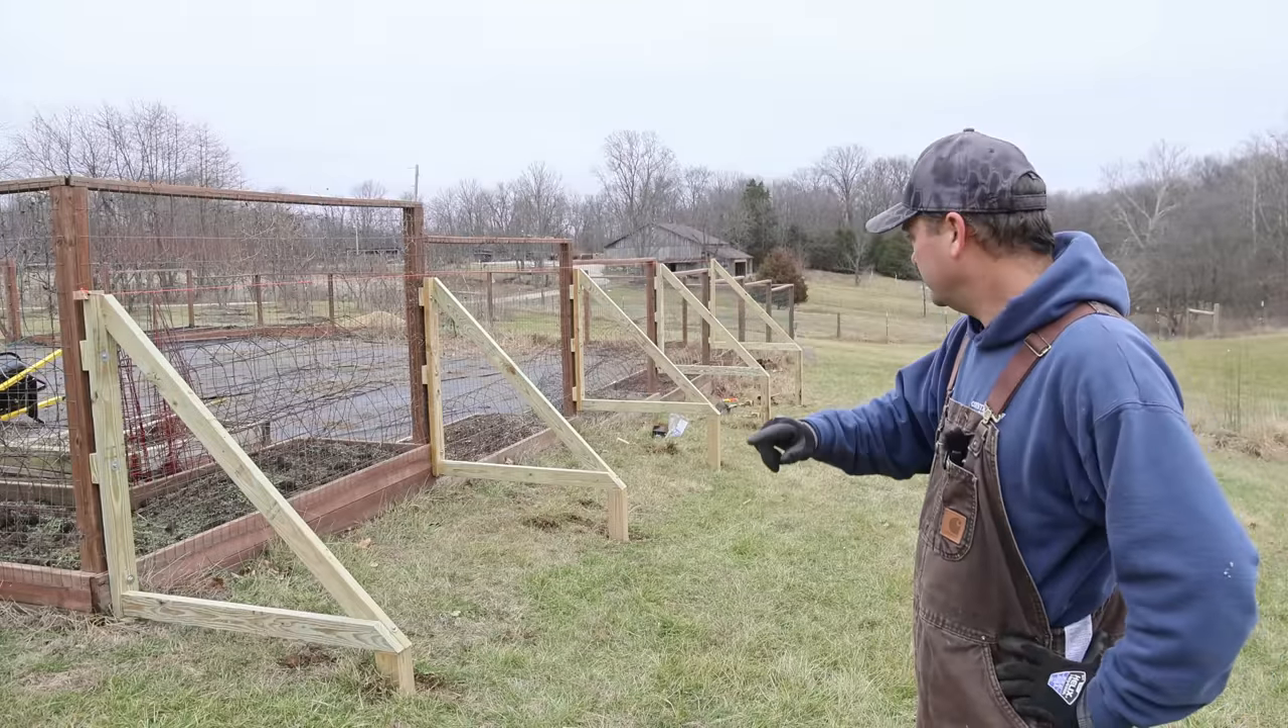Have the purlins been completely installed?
No.